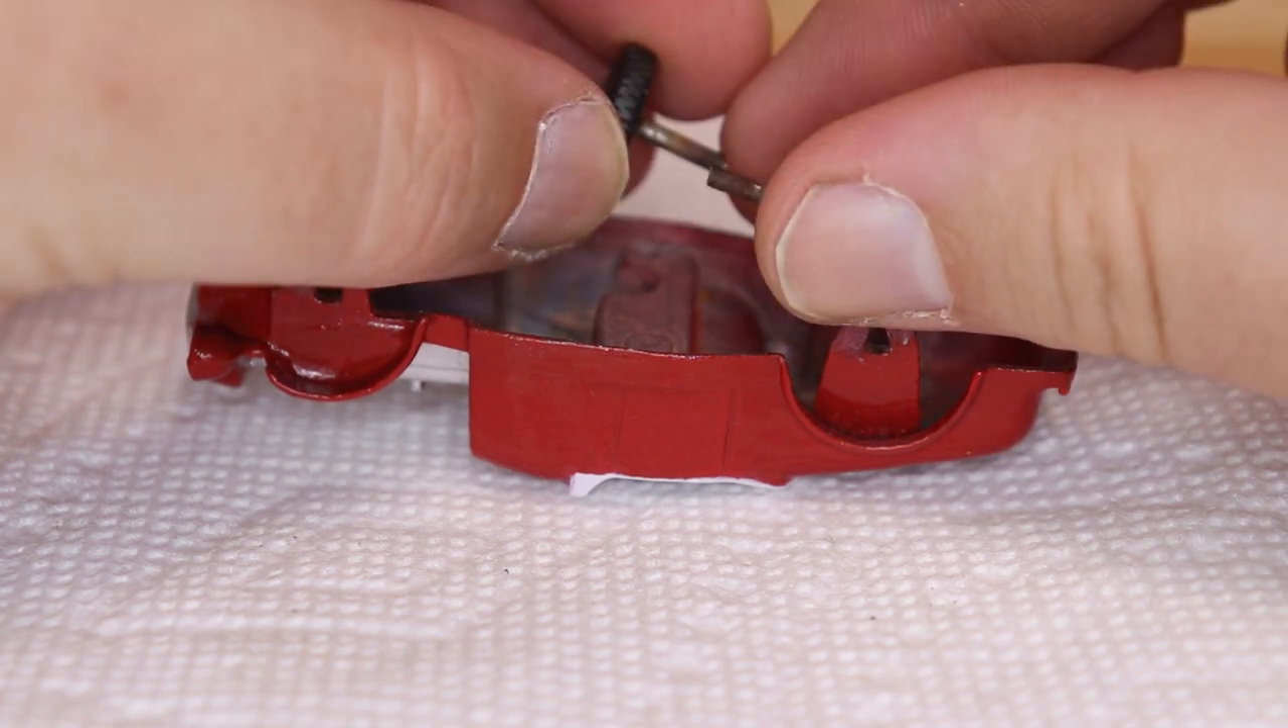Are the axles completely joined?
No.